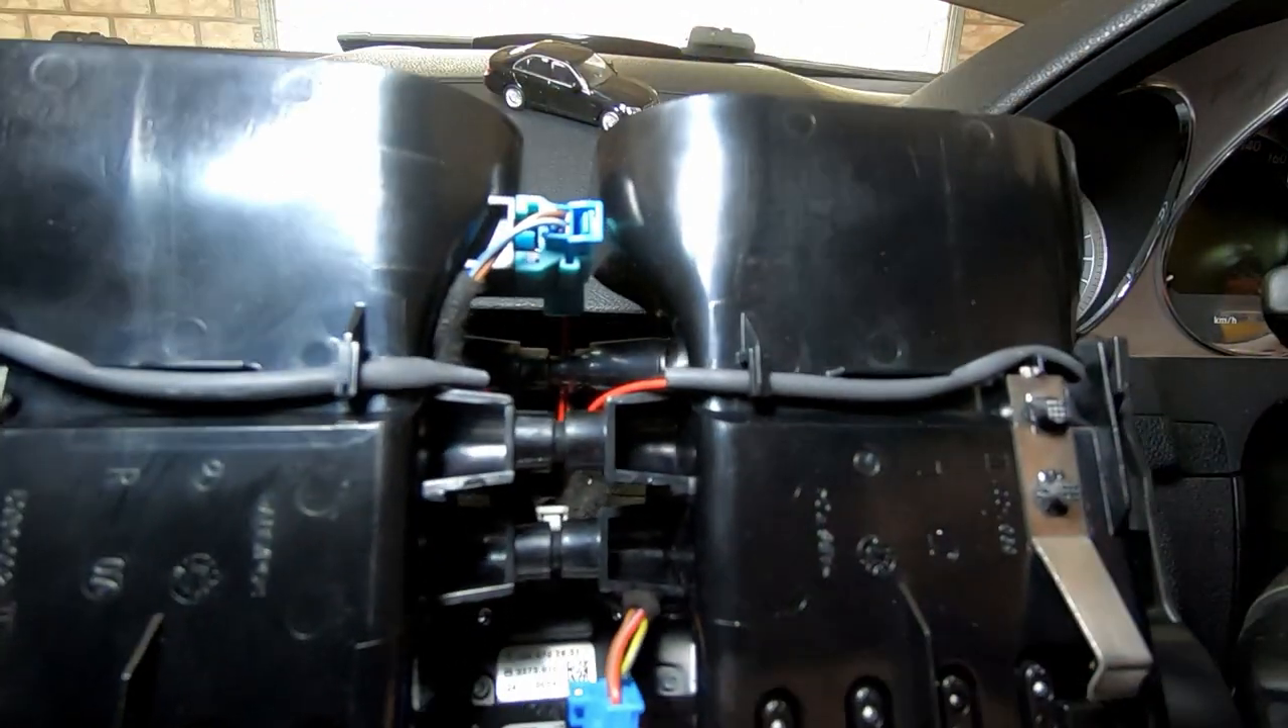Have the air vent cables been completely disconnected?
No.